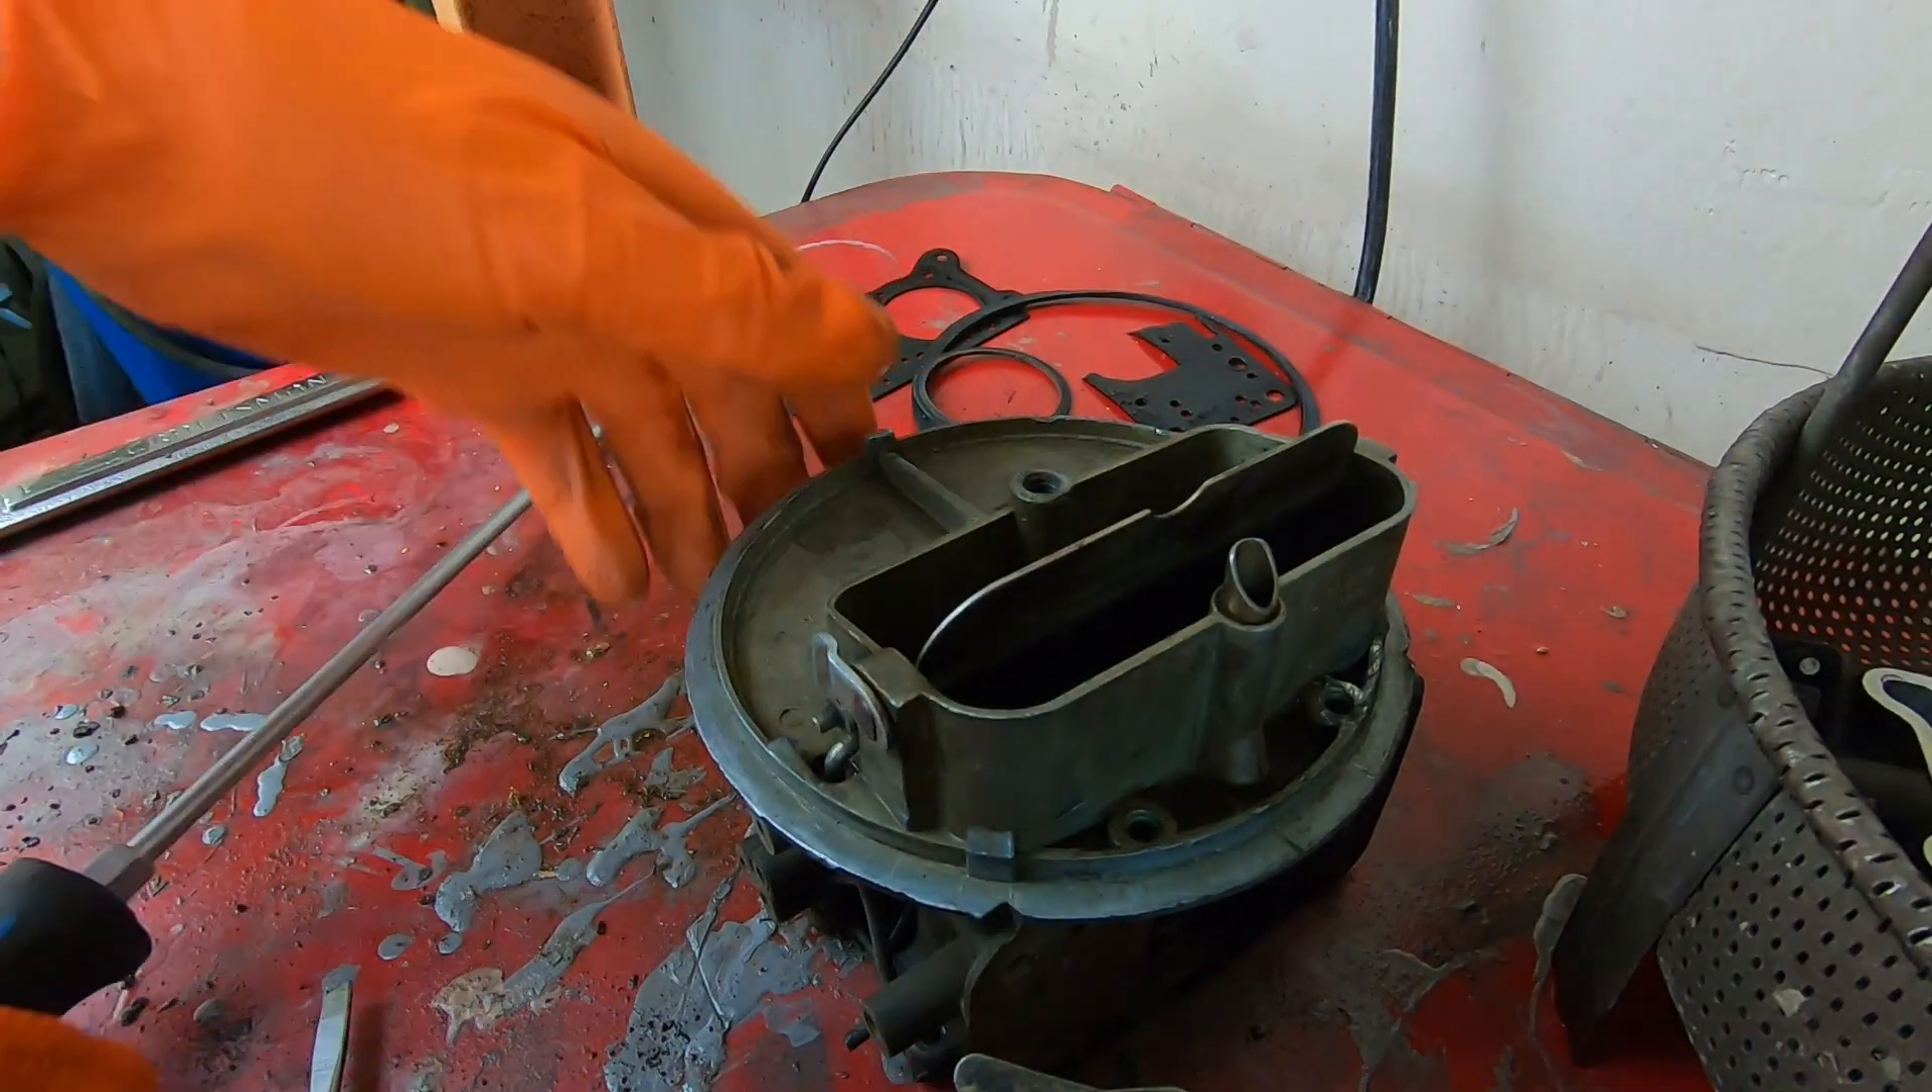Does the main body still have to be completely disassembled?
Yes.